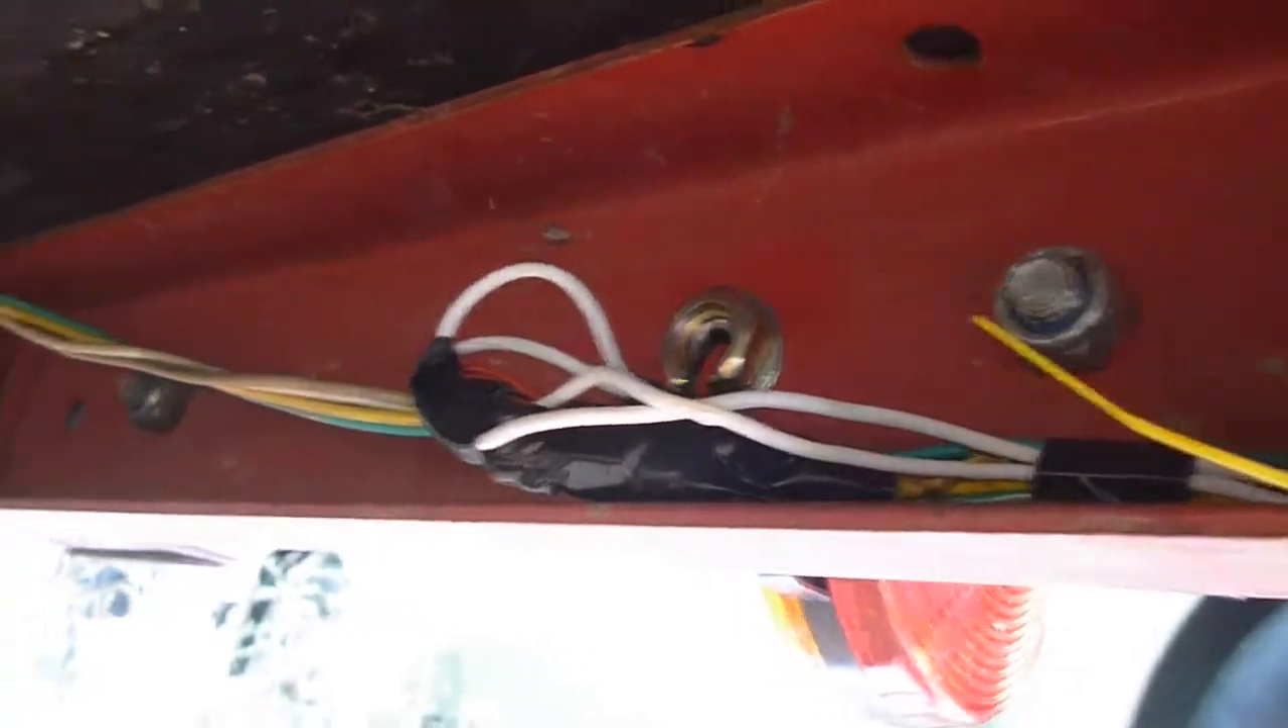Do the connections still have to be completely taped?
No.